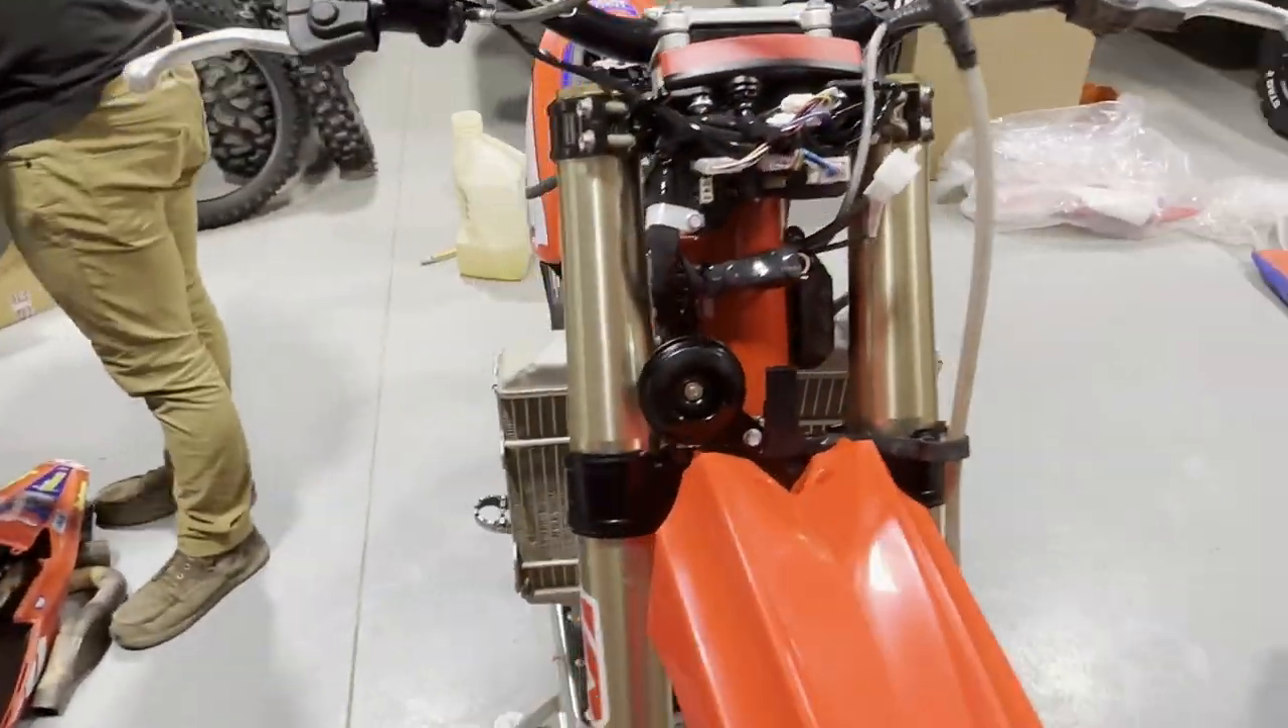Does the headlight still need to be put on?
Yes.